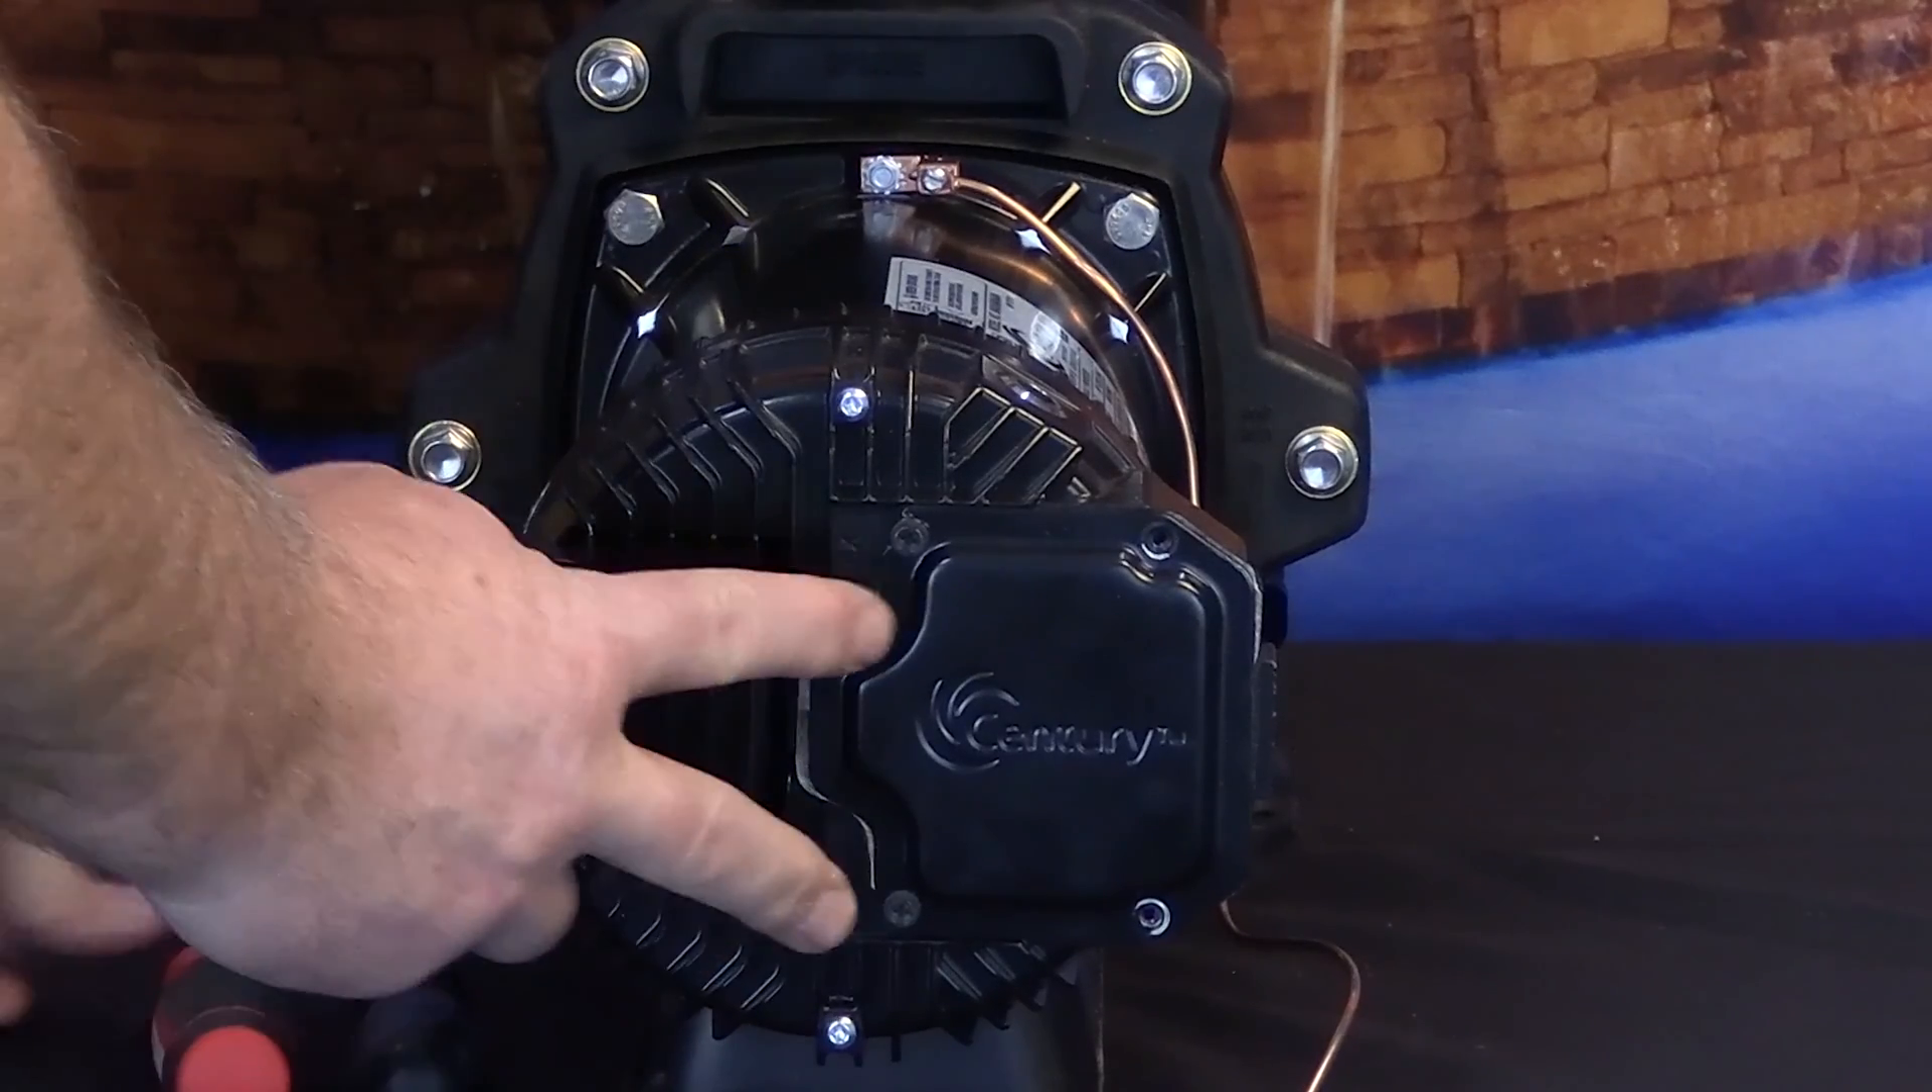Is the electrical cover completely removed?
No.